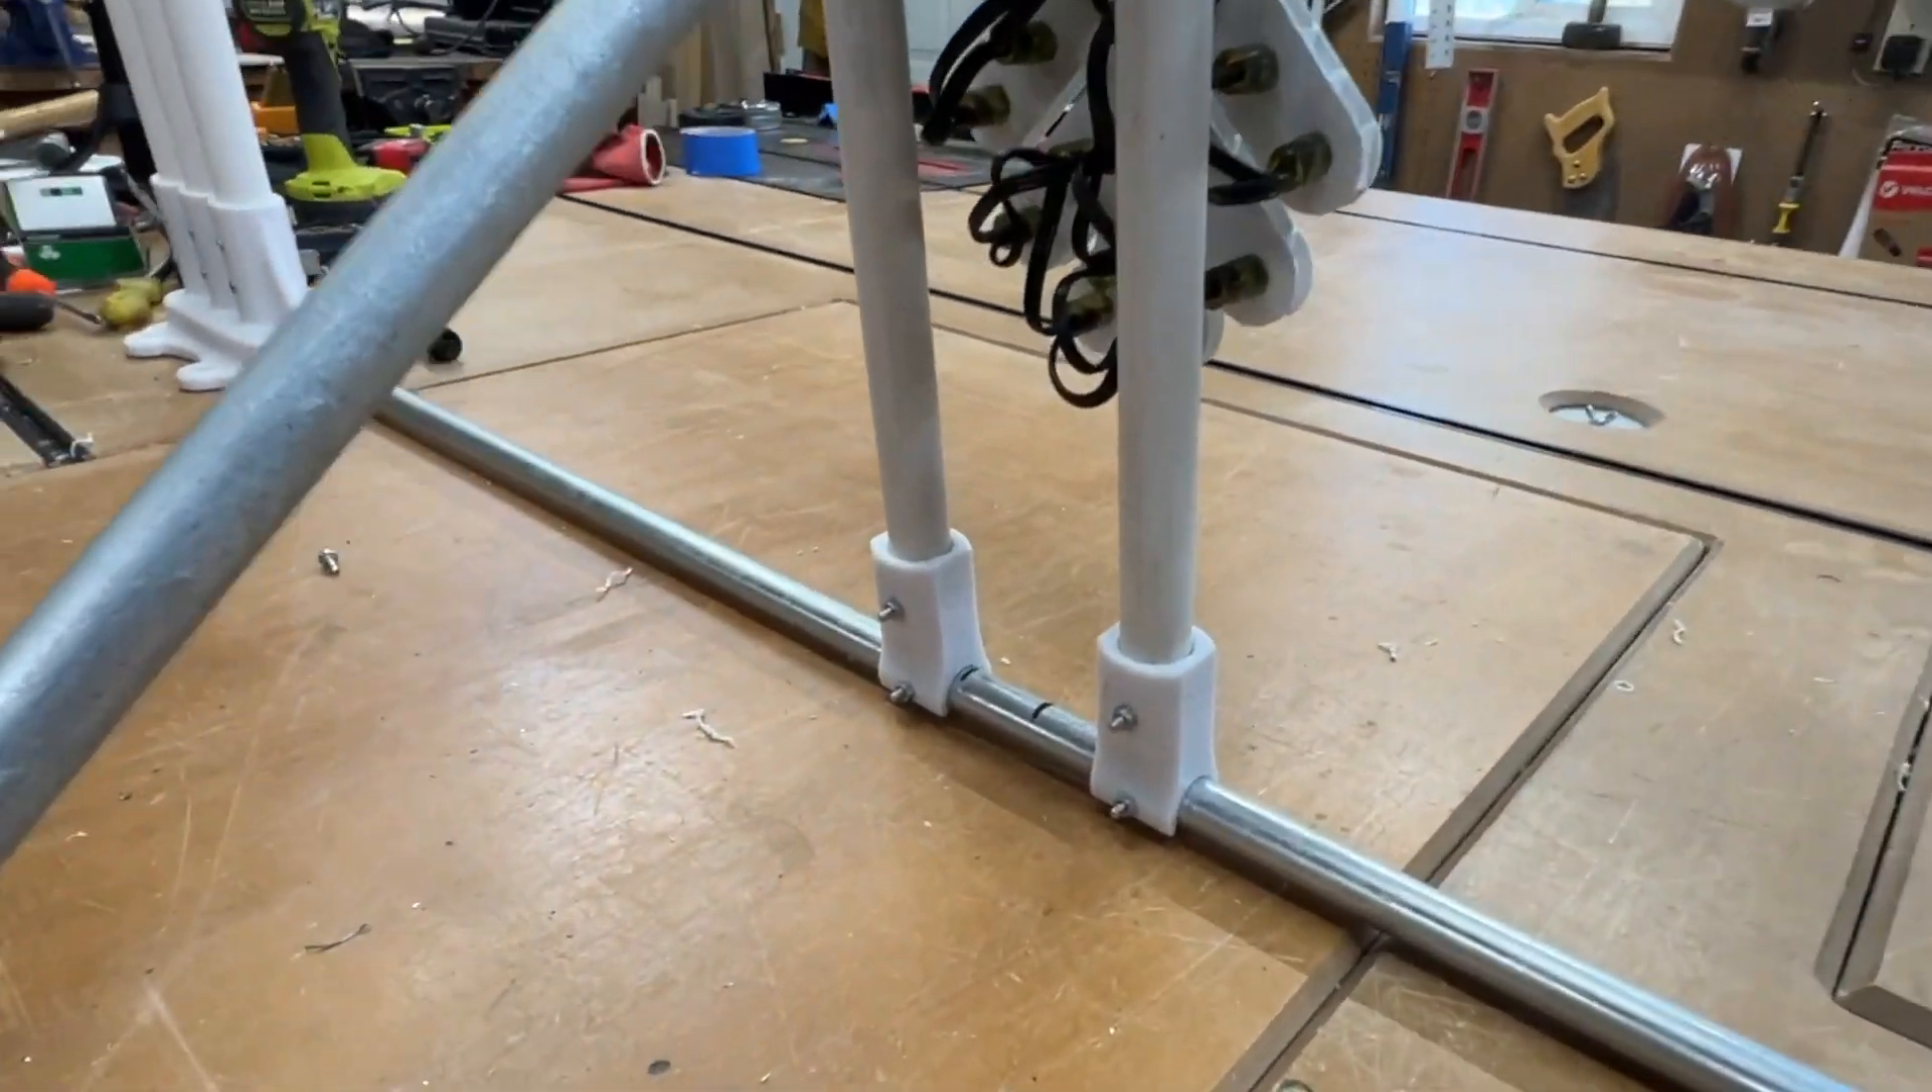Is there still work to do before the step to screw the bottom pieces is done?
No.